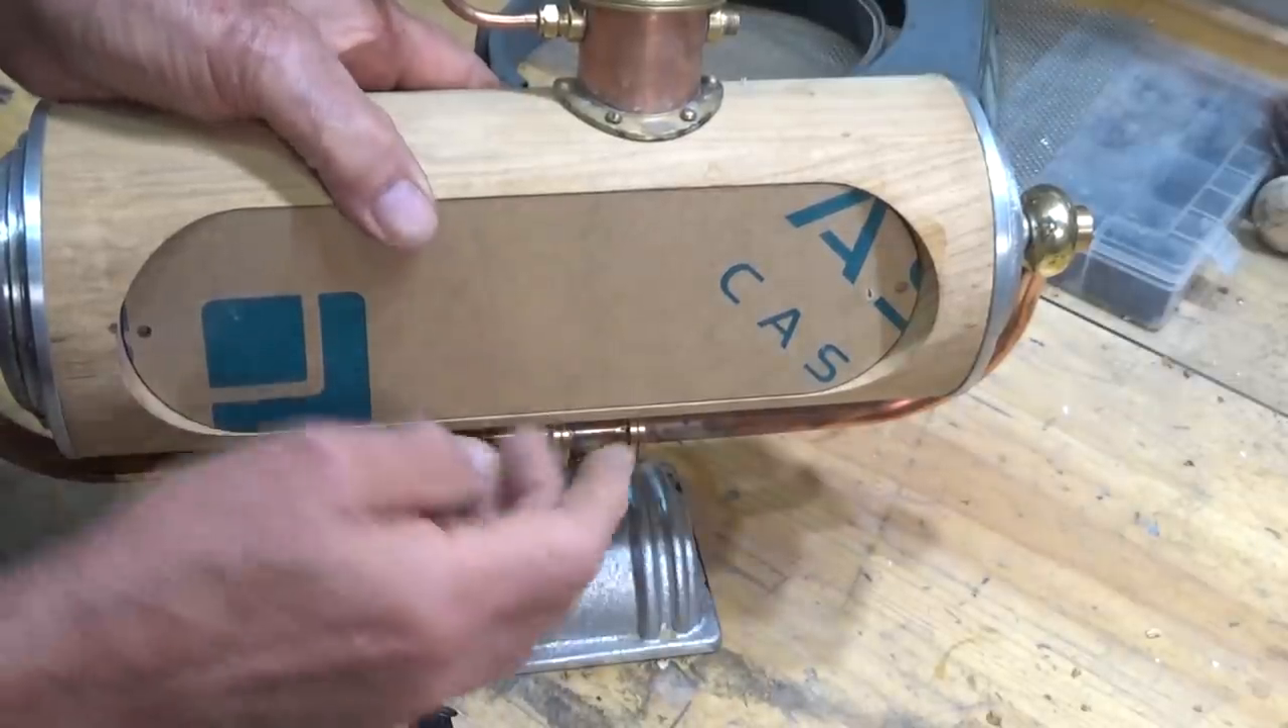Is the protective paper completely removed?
No.